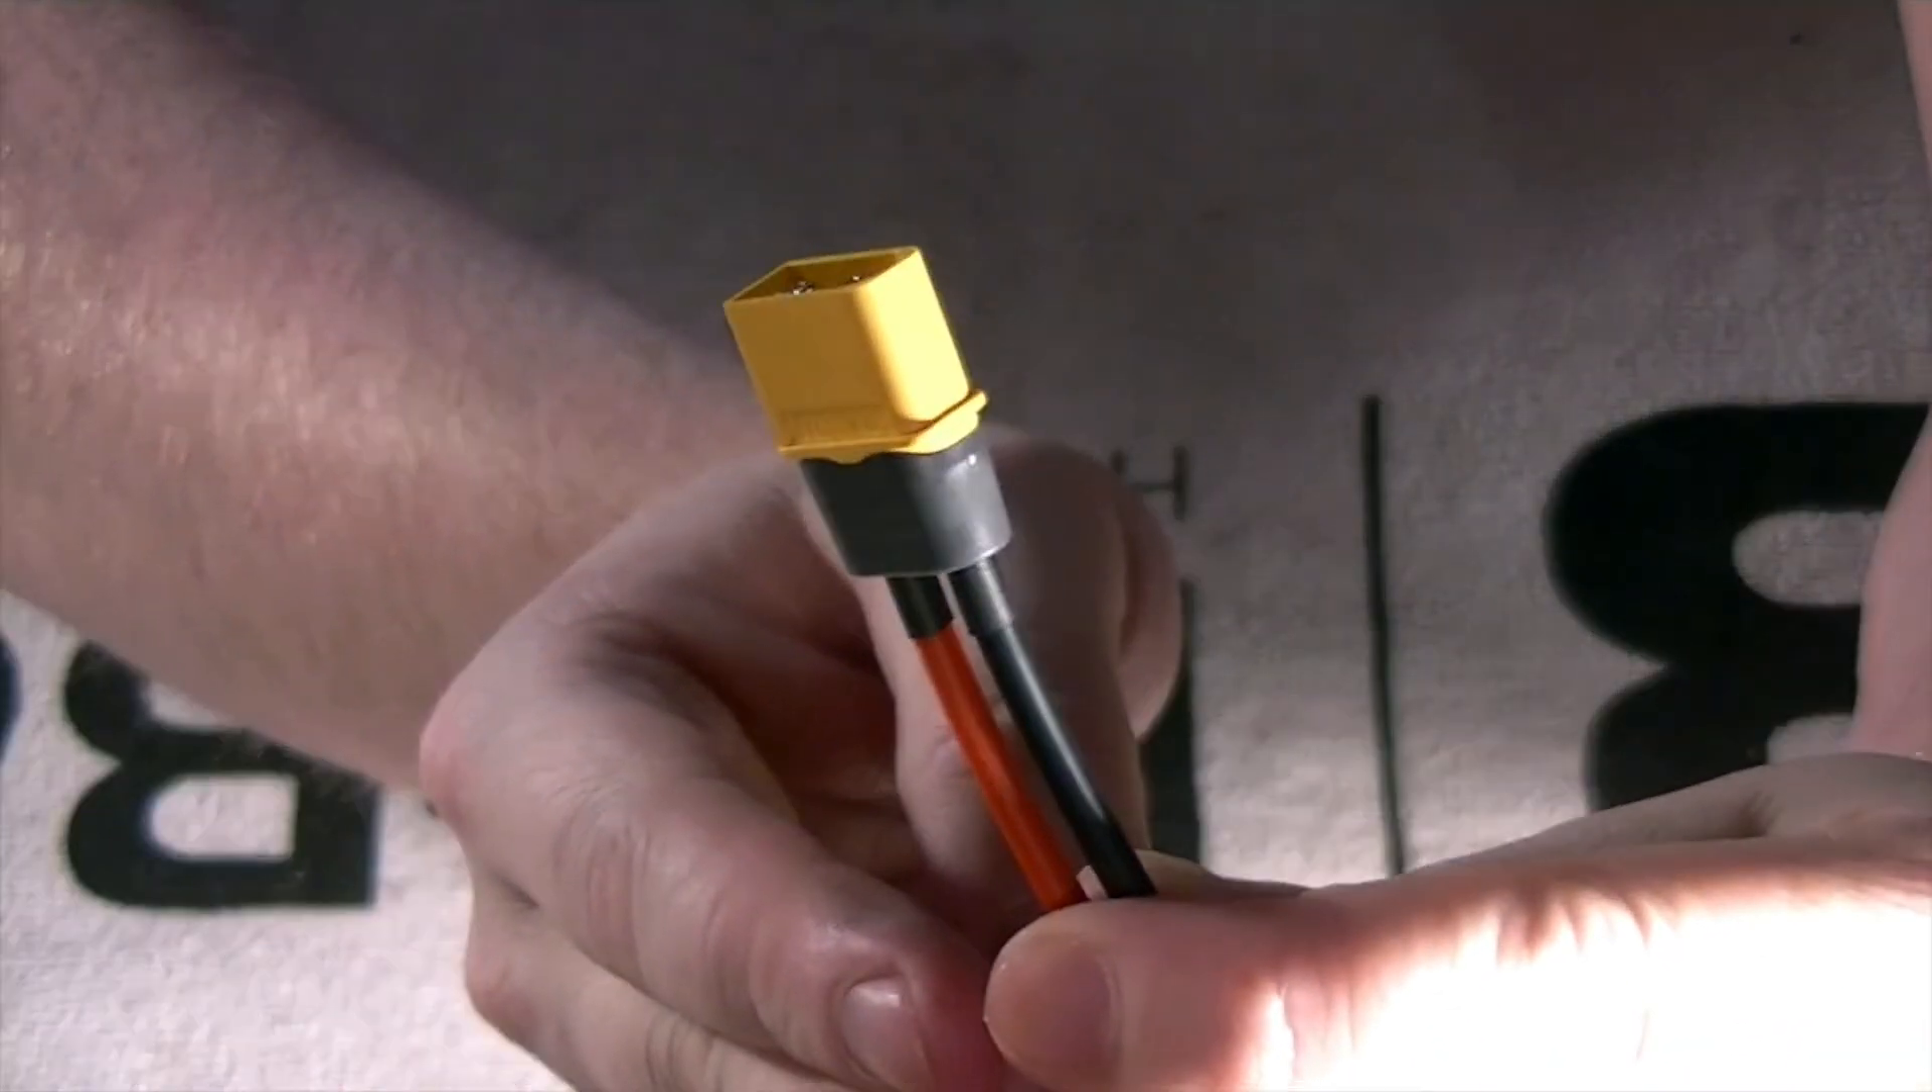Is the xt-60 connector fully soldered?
Yes.